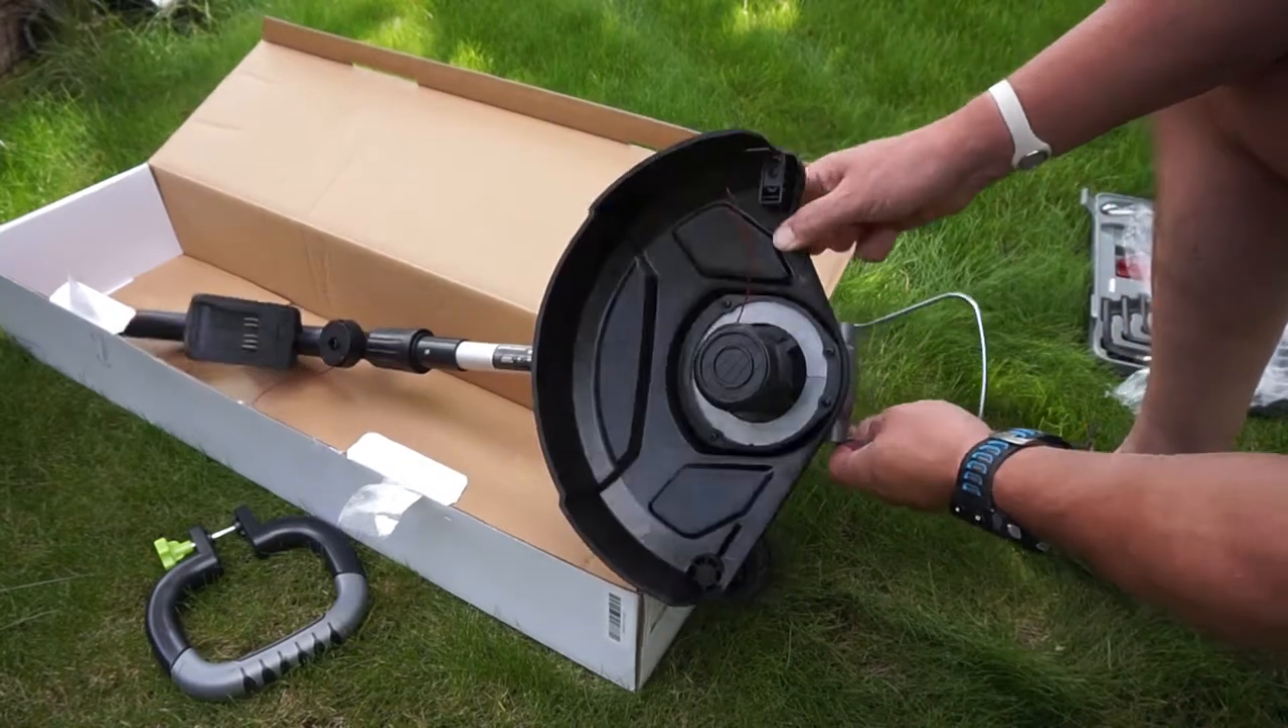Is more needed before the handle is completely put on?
Yes.